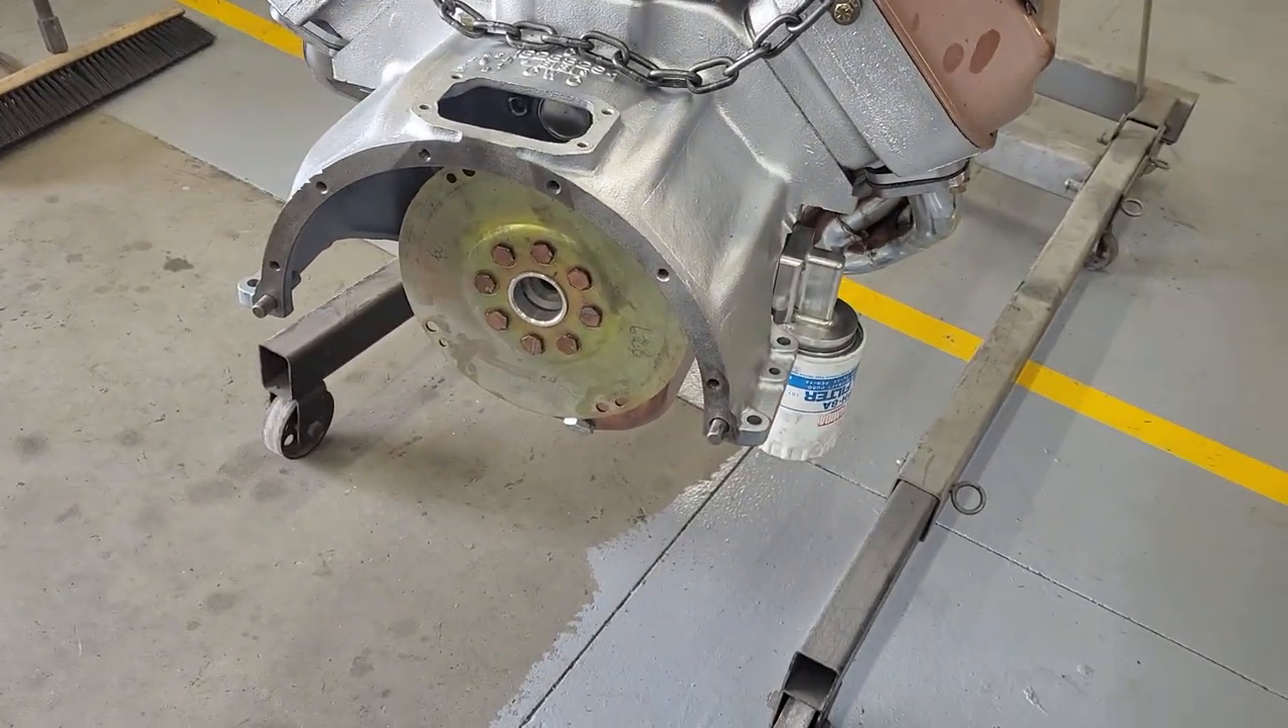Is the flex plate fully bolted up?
Yes.